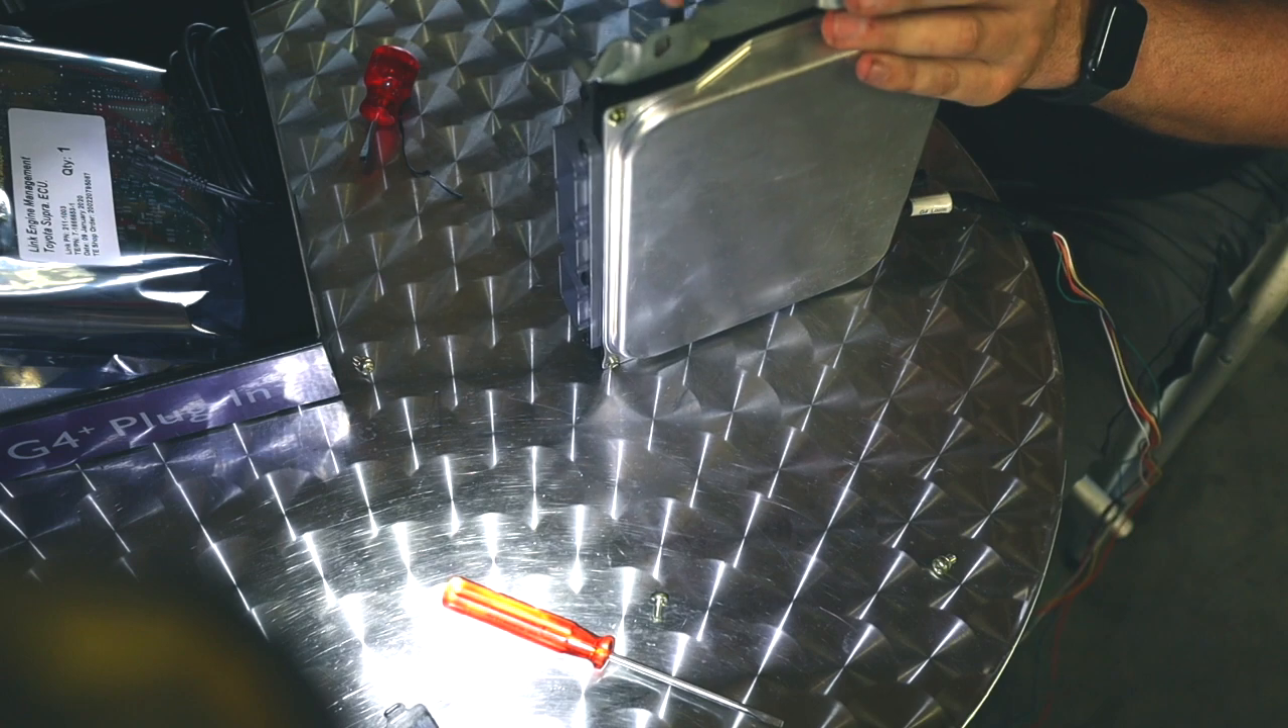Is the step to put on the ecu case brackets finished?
No.